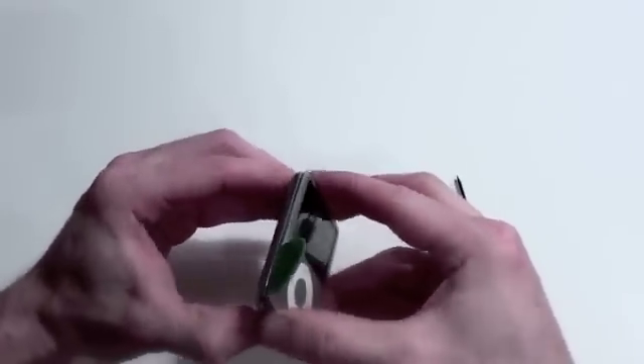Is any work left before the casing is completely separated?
Yes.